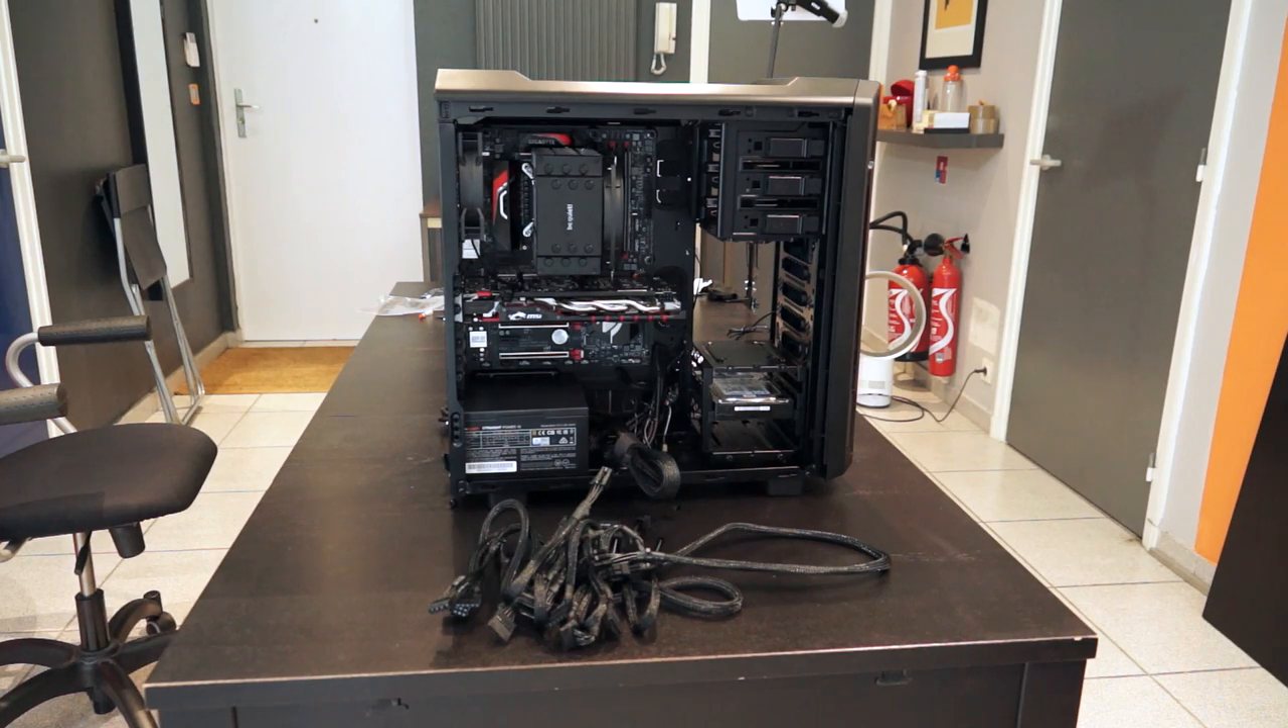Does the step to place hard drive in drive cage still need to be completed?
No.